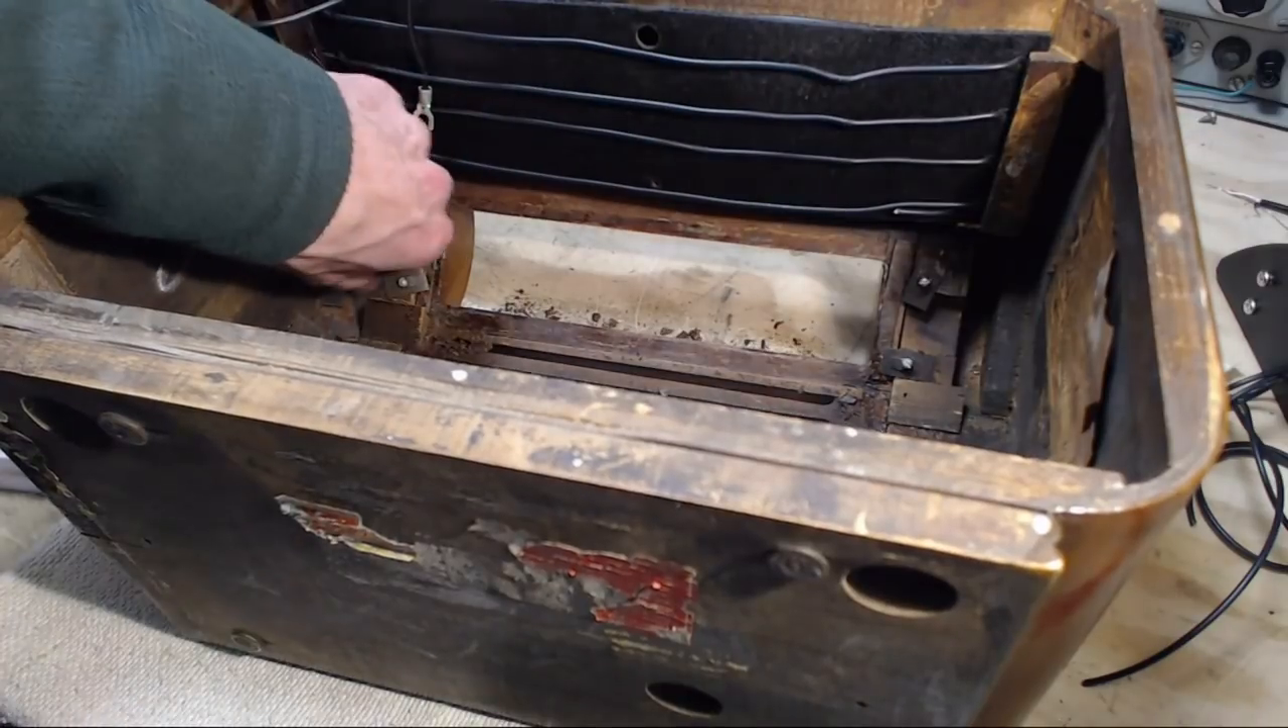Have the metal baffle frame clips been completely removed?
No.